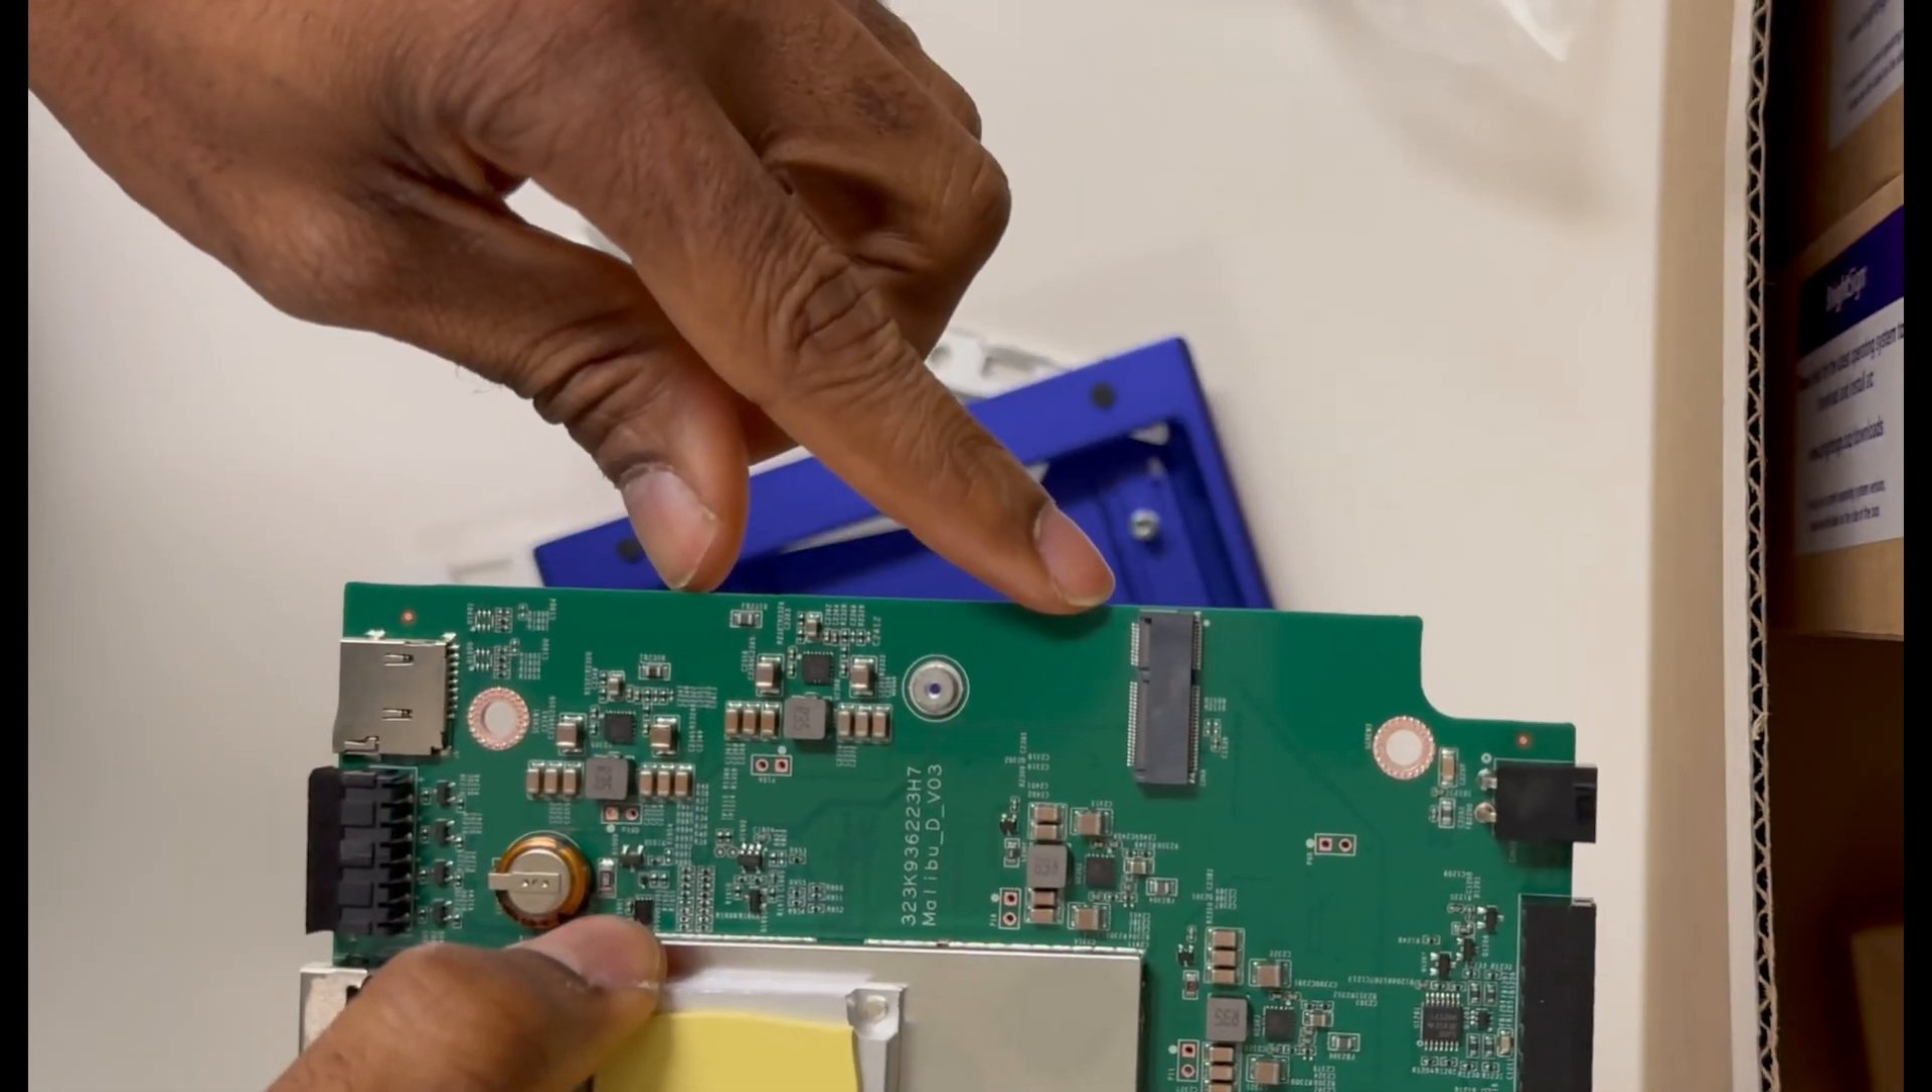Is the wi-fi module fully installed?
No.